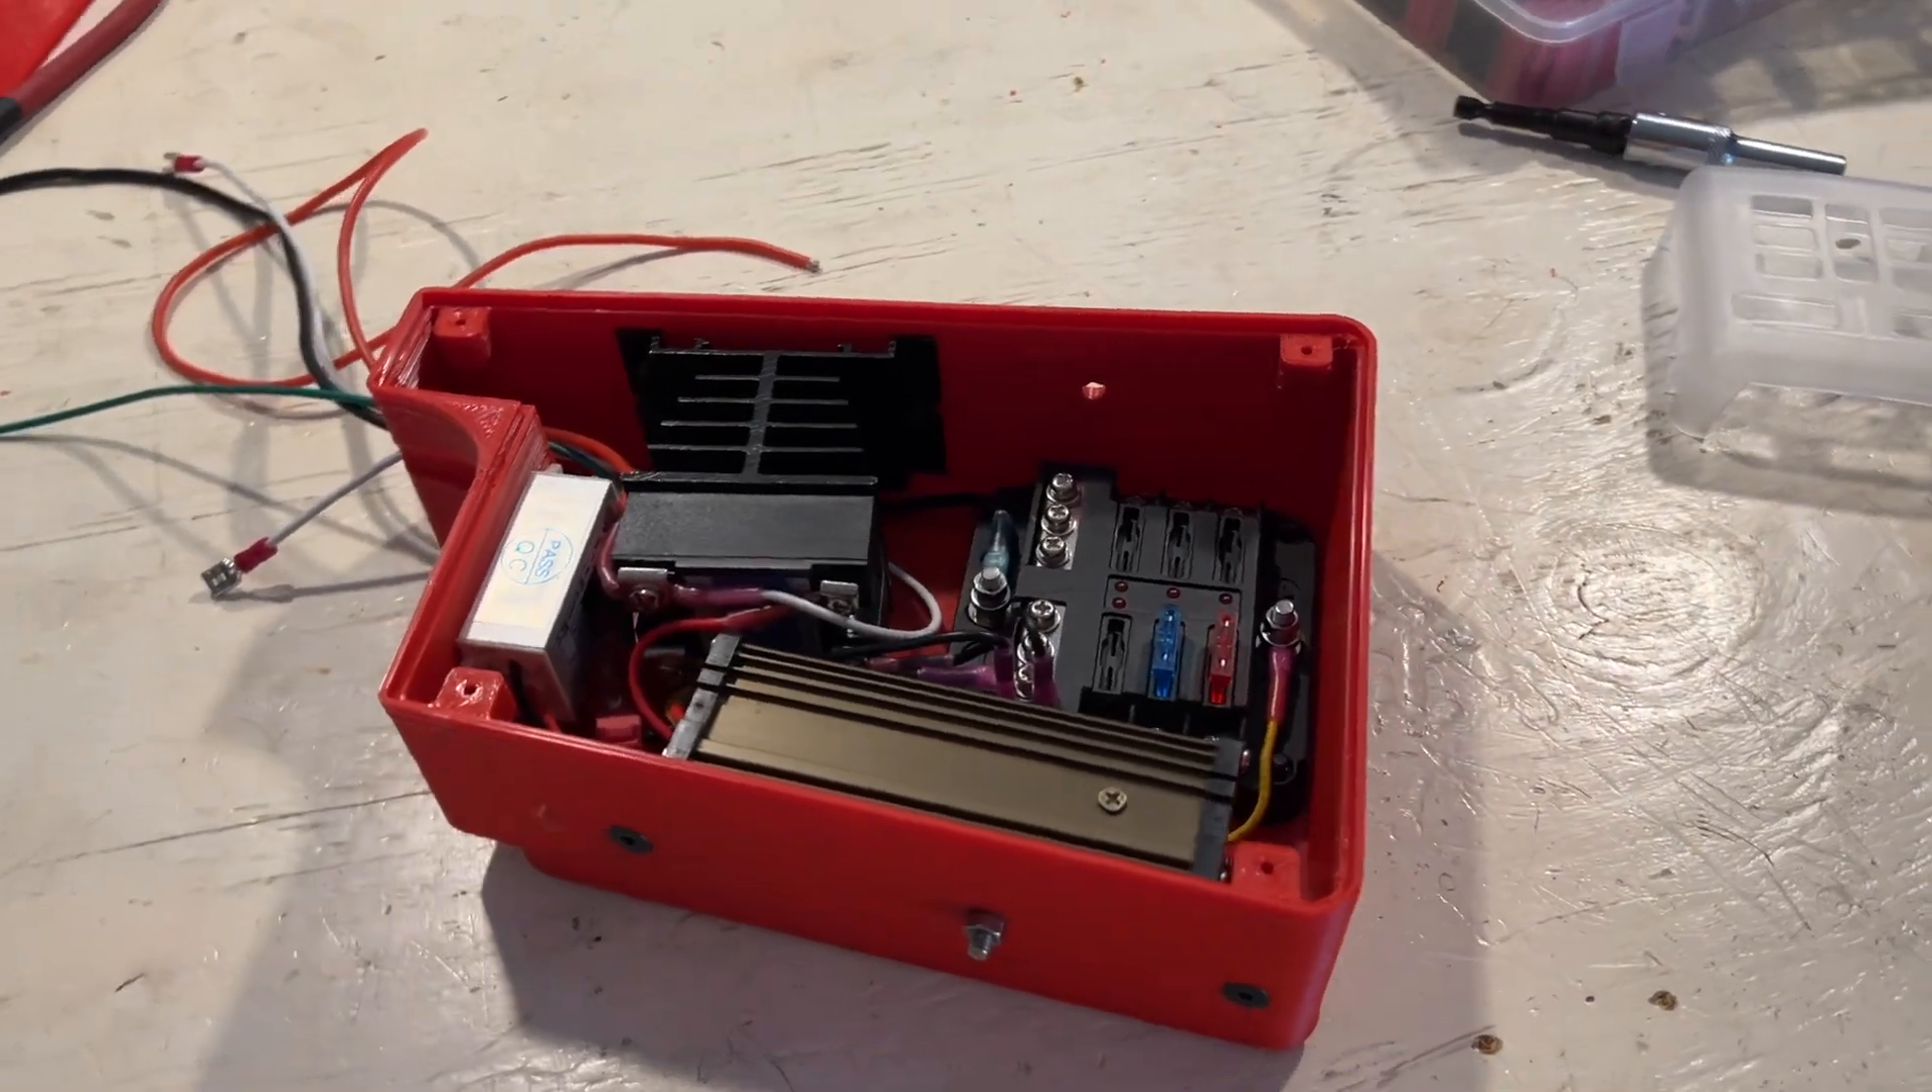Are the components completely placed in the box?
Yes.